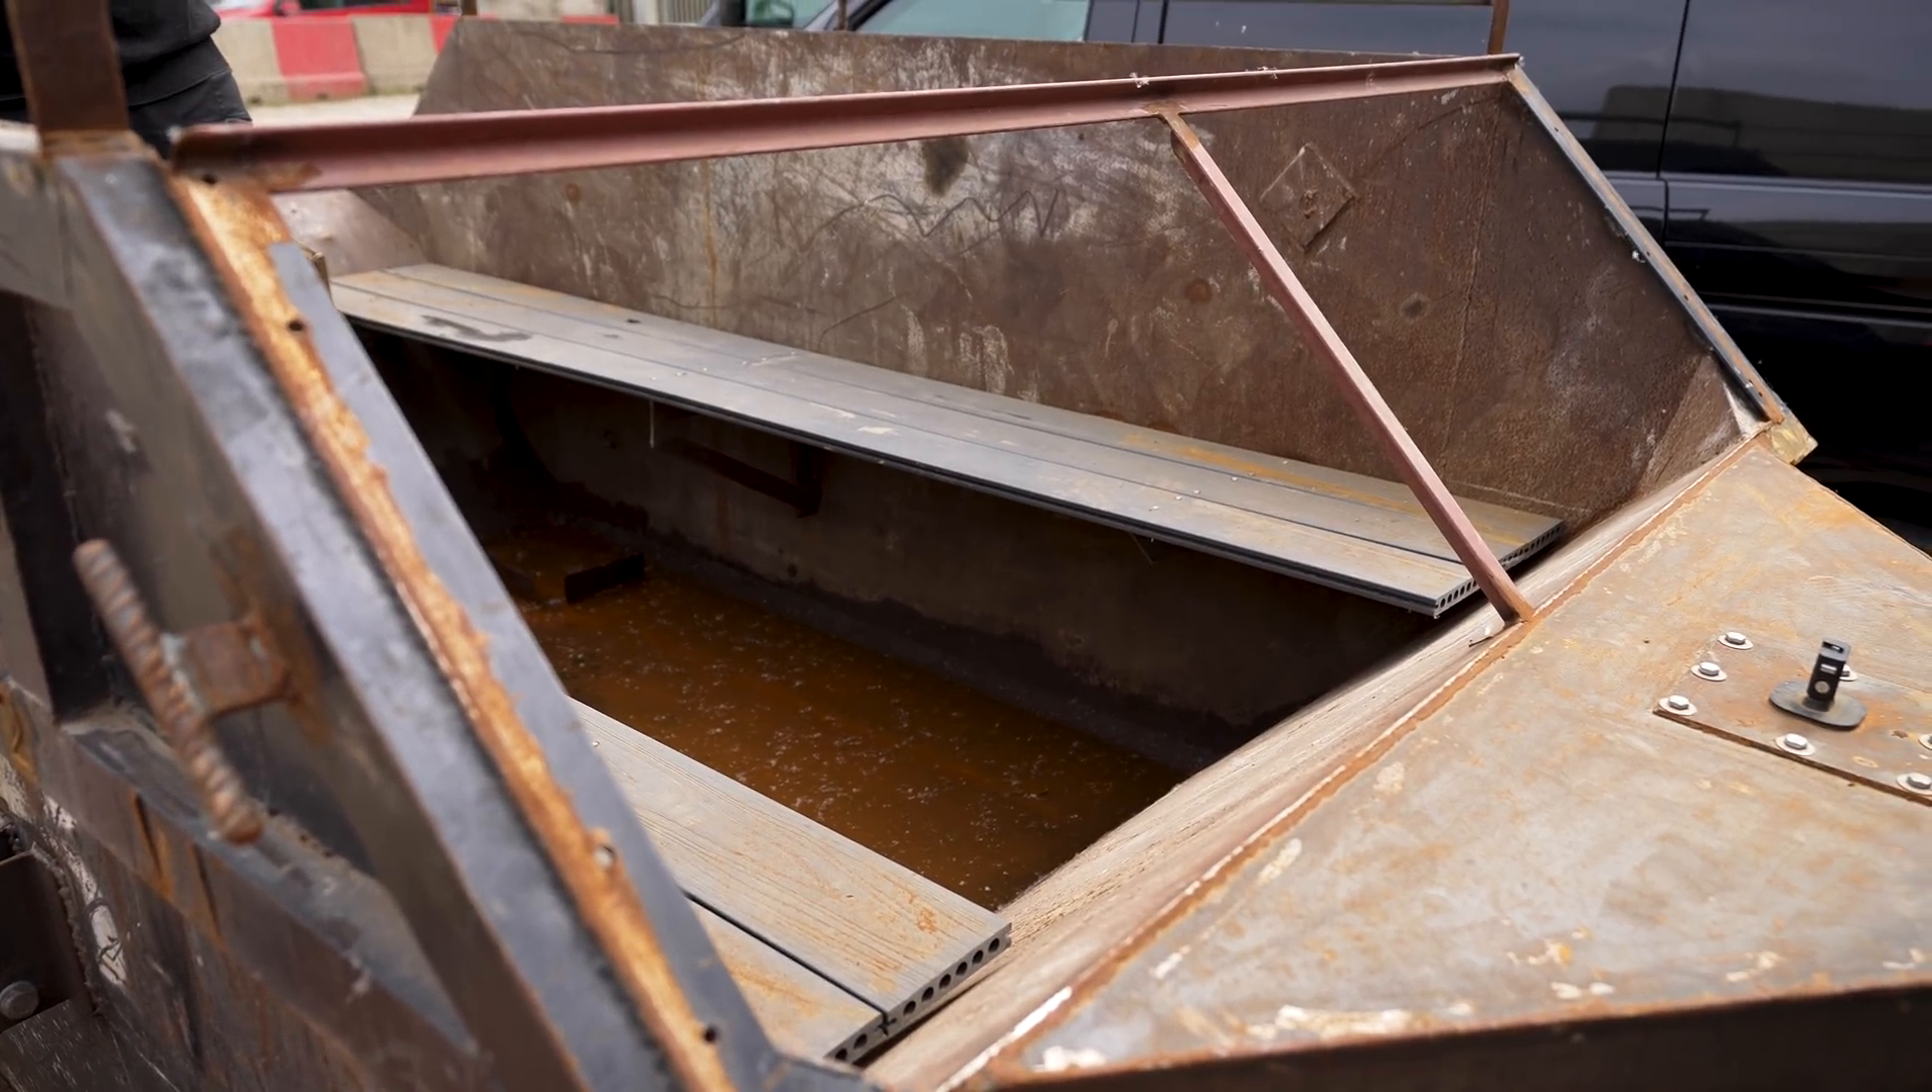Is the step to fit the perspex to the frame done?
No.